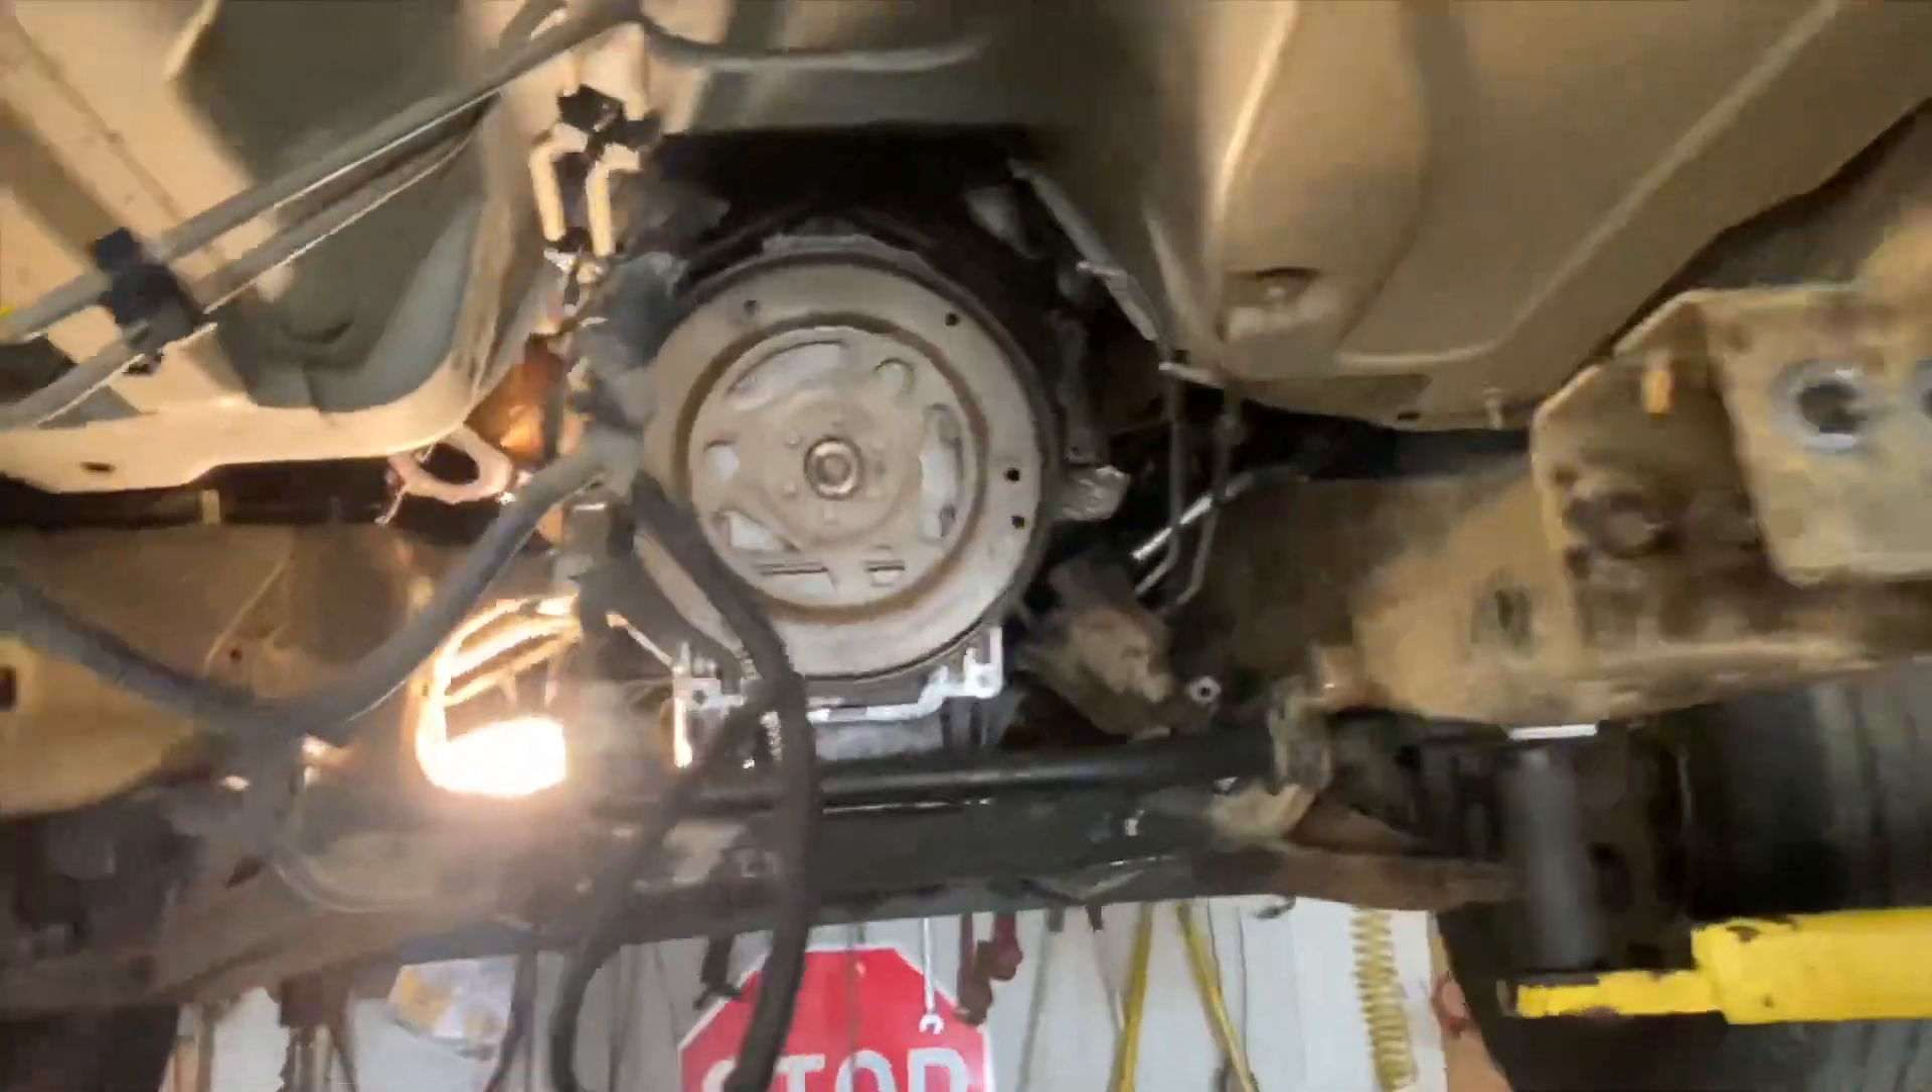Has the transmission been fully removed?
Yes.